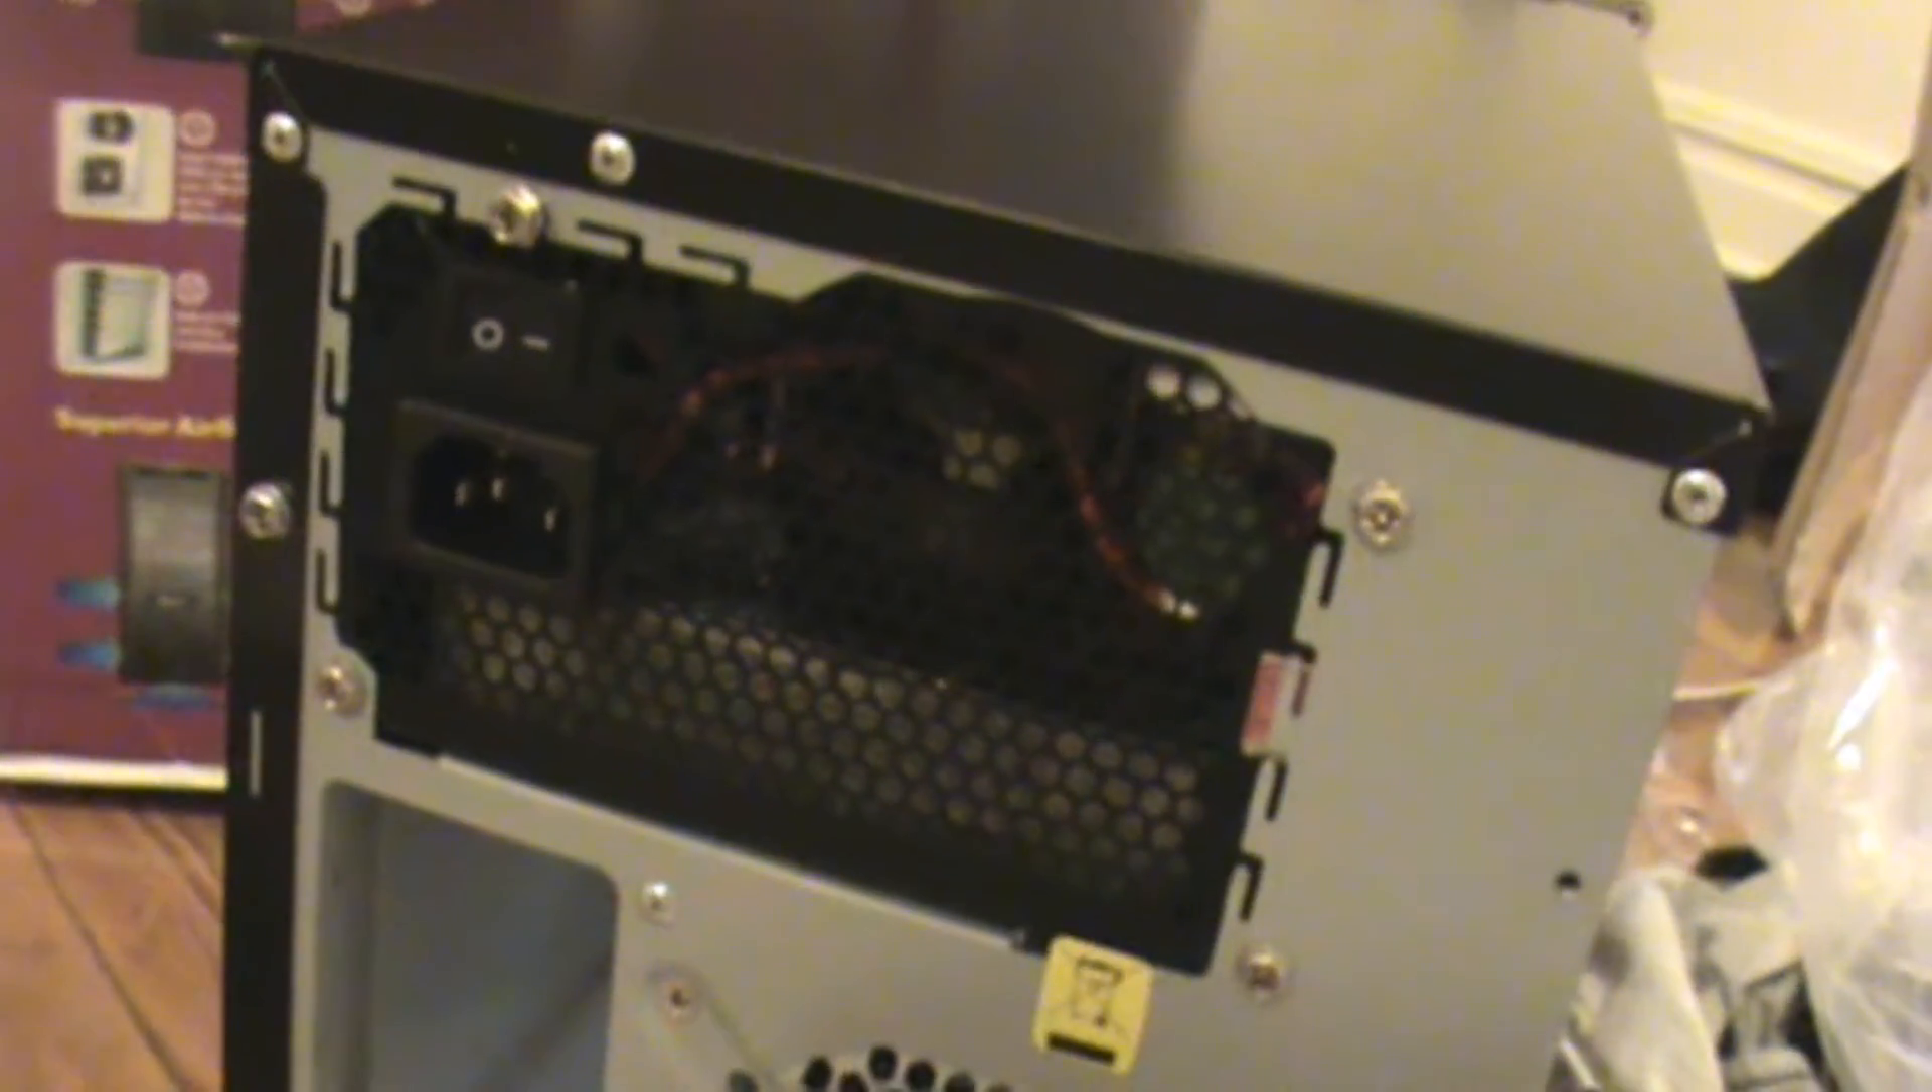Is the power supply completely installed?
Yes.